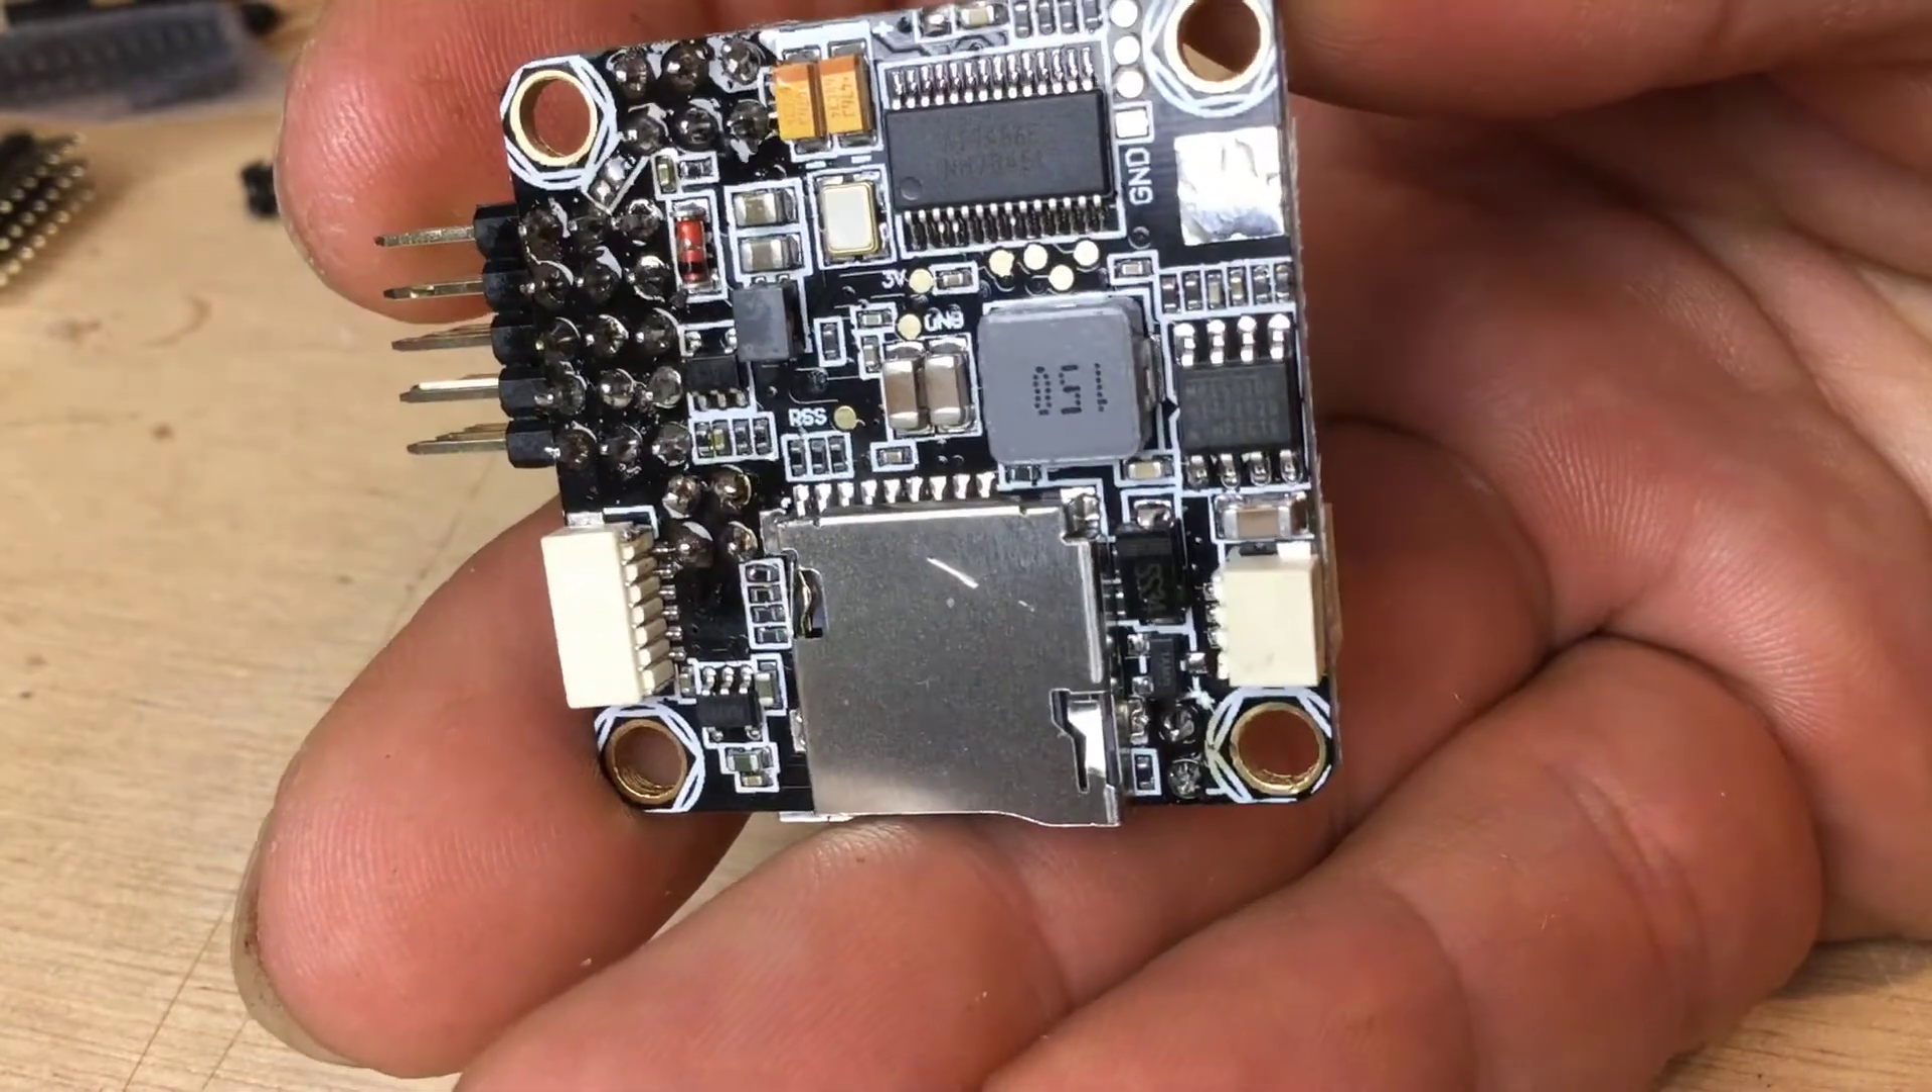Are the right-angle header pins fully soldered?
Yes.